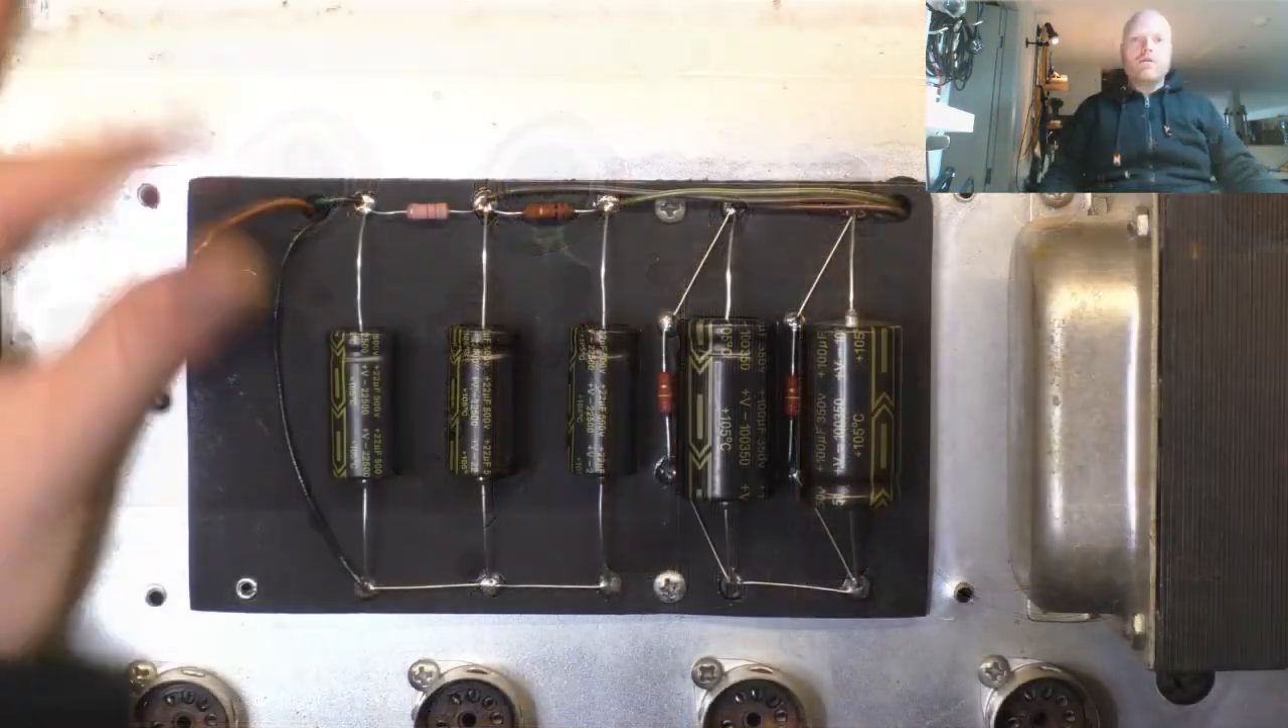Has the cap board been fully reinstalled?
Yes.